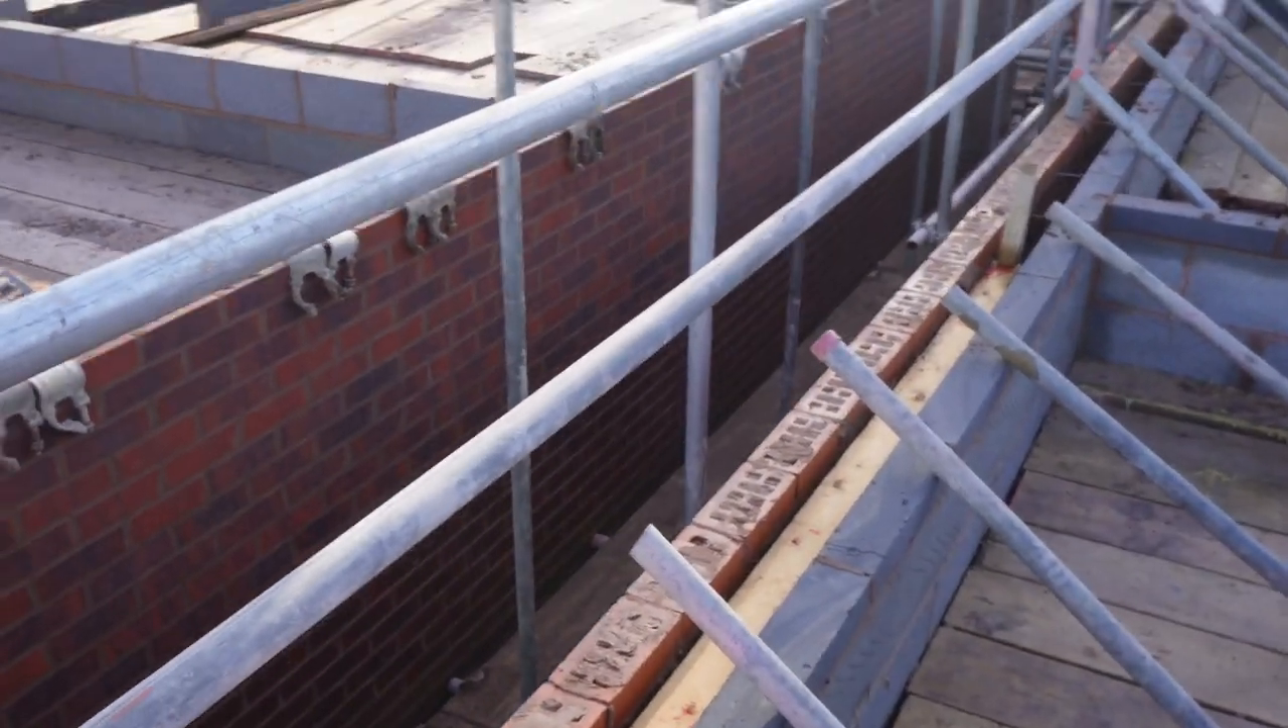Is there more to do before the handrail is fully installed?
No.